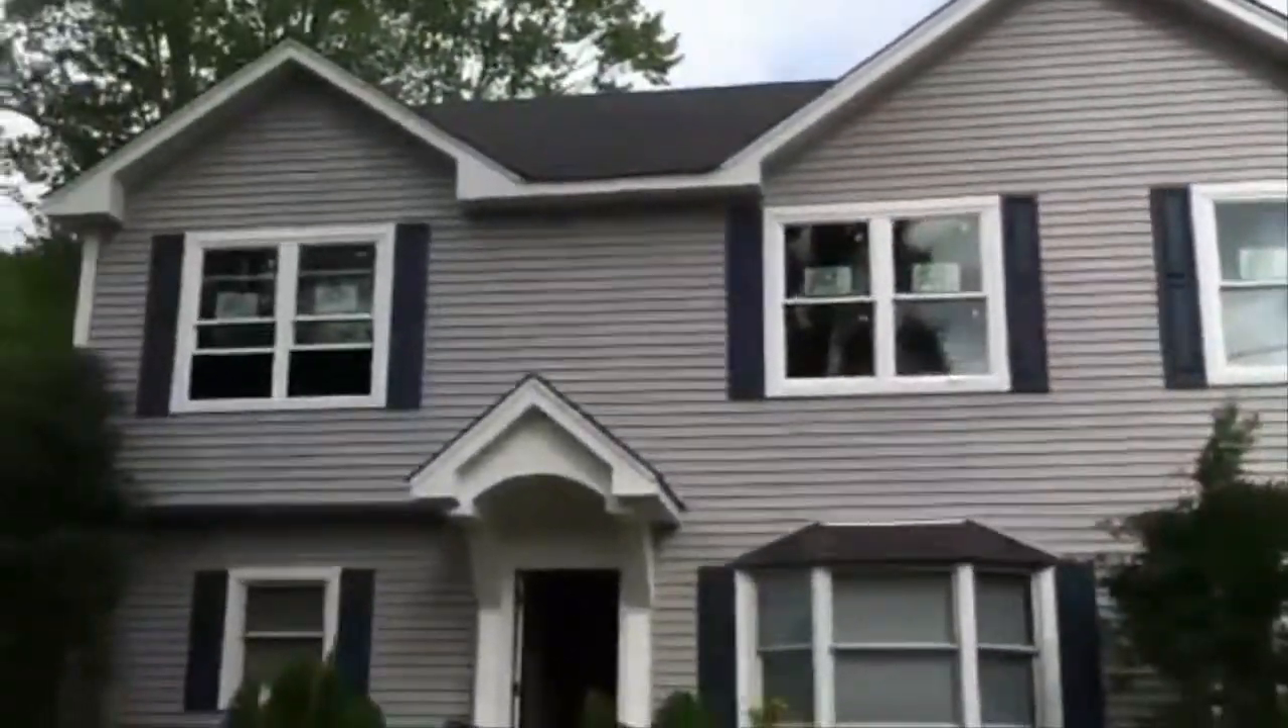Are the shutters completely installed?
Yes.